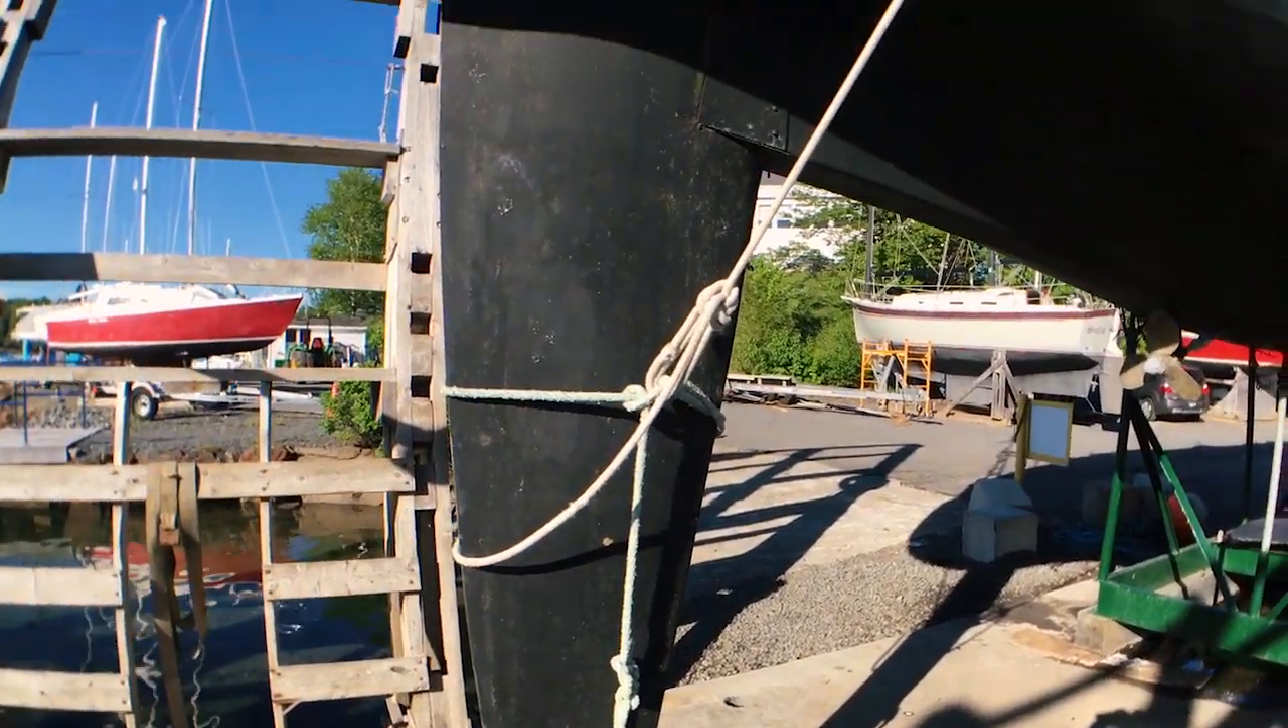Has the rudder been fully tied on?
Yes.